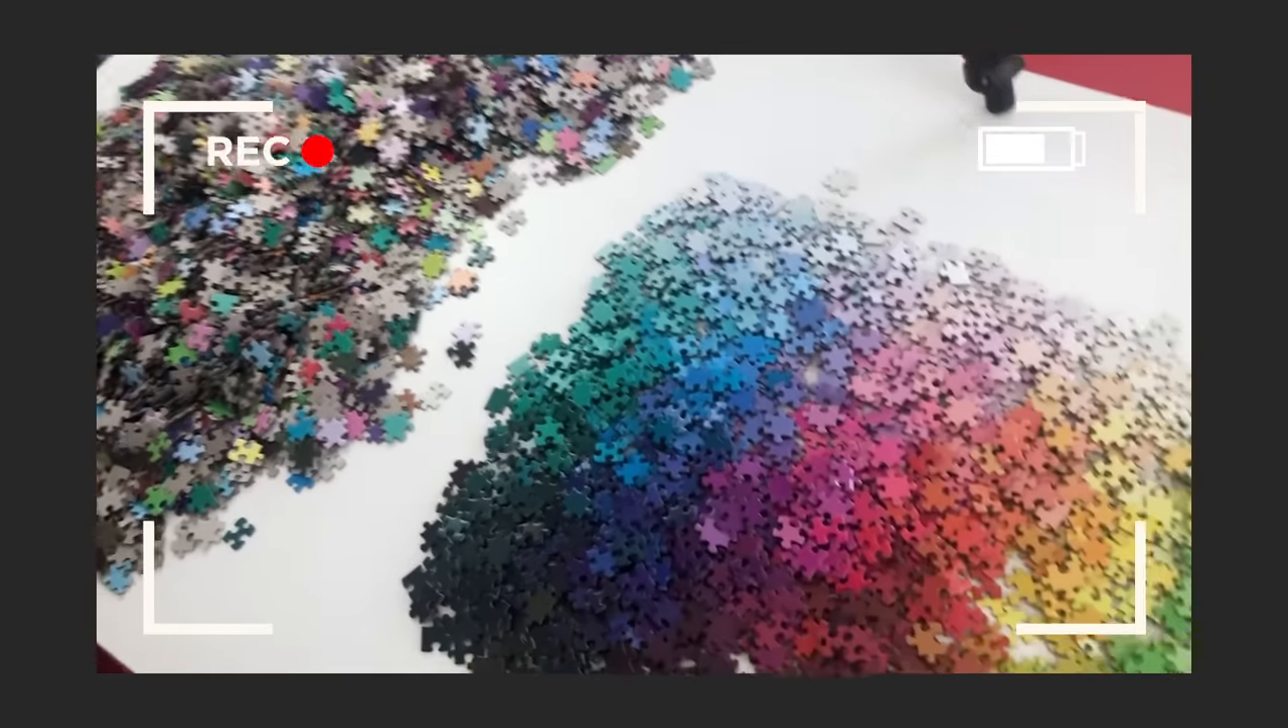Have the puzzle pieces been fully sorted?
No.